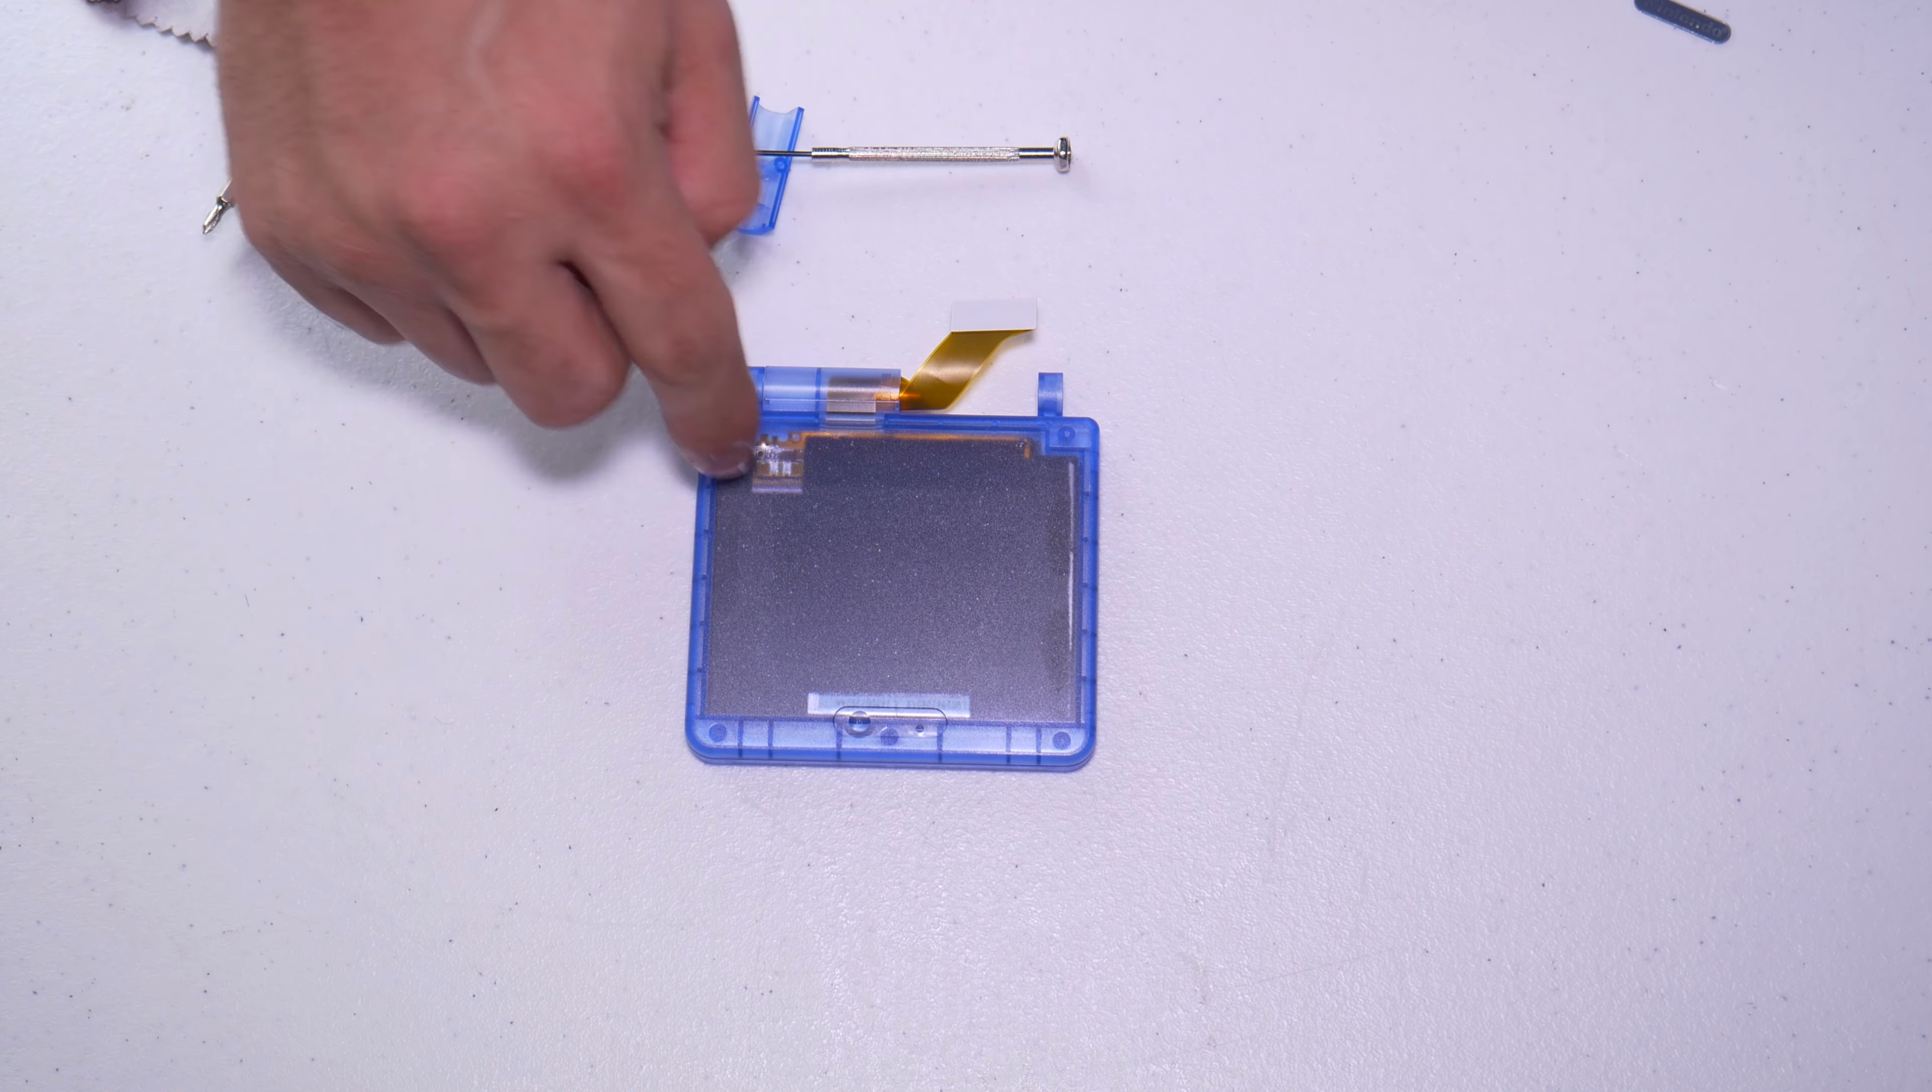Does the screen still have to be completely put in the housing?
No.